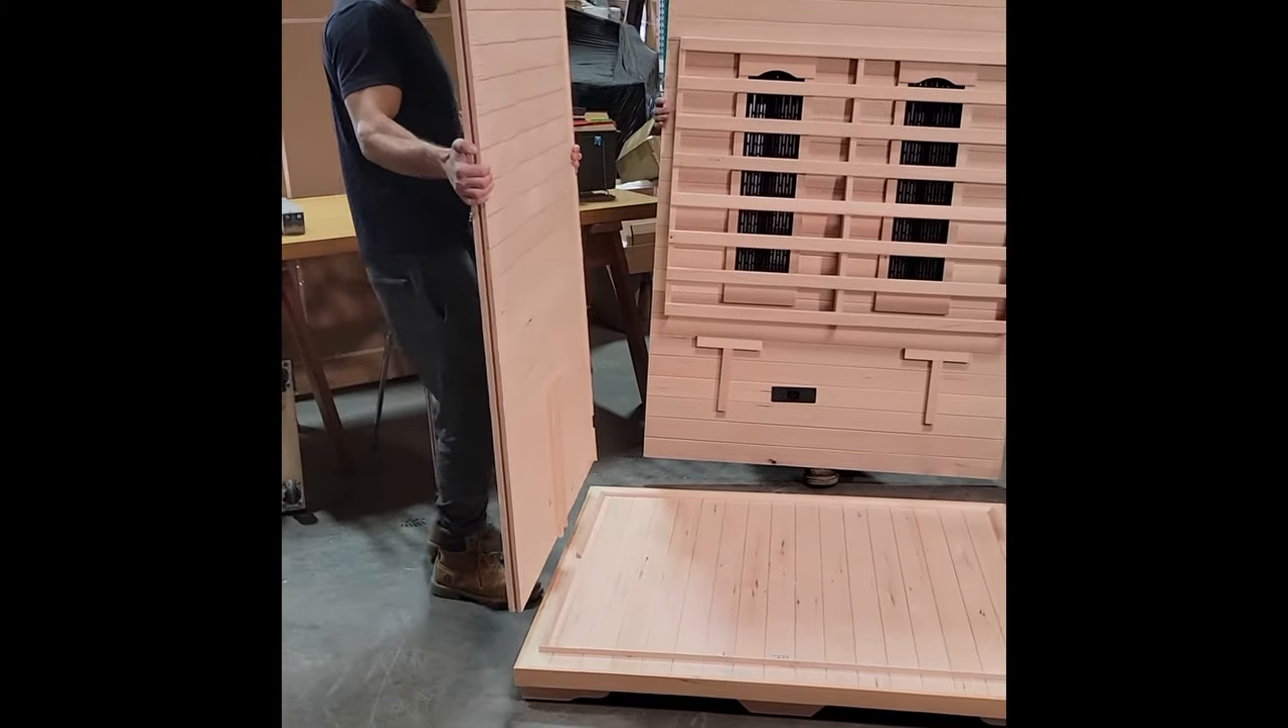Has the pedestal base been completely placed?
Yes.